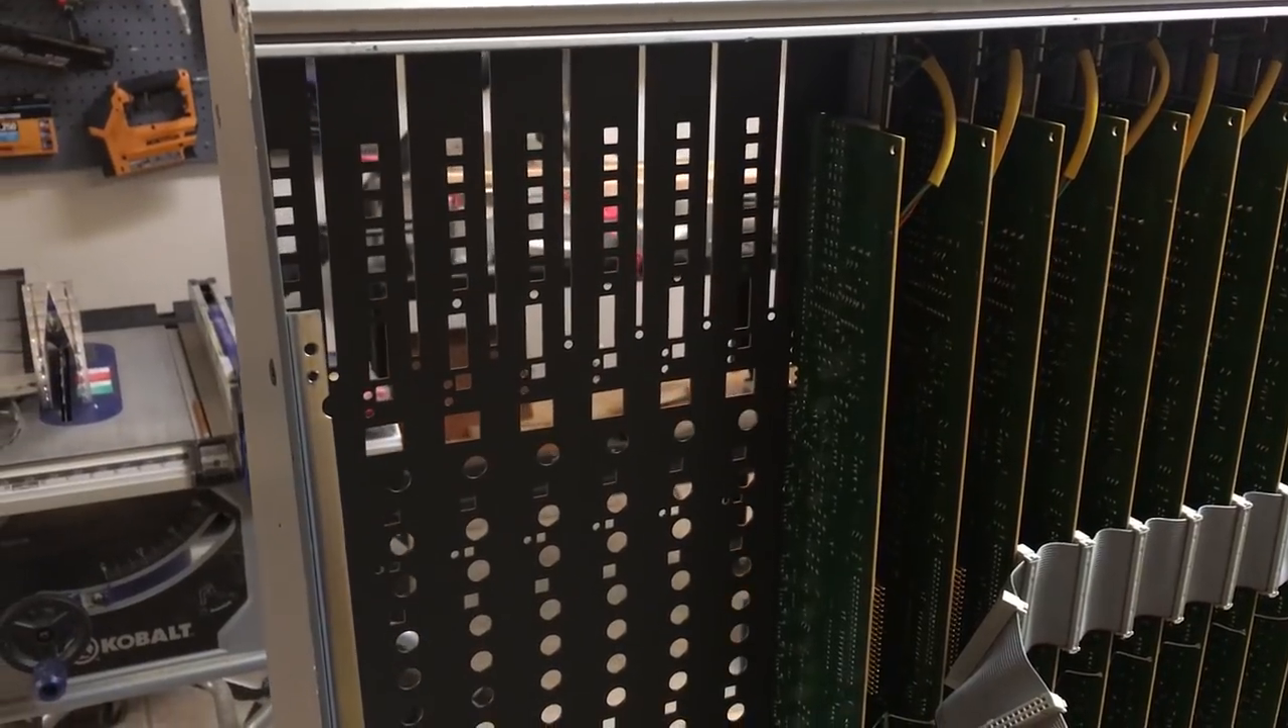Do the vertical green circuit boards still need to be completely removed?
Yes.